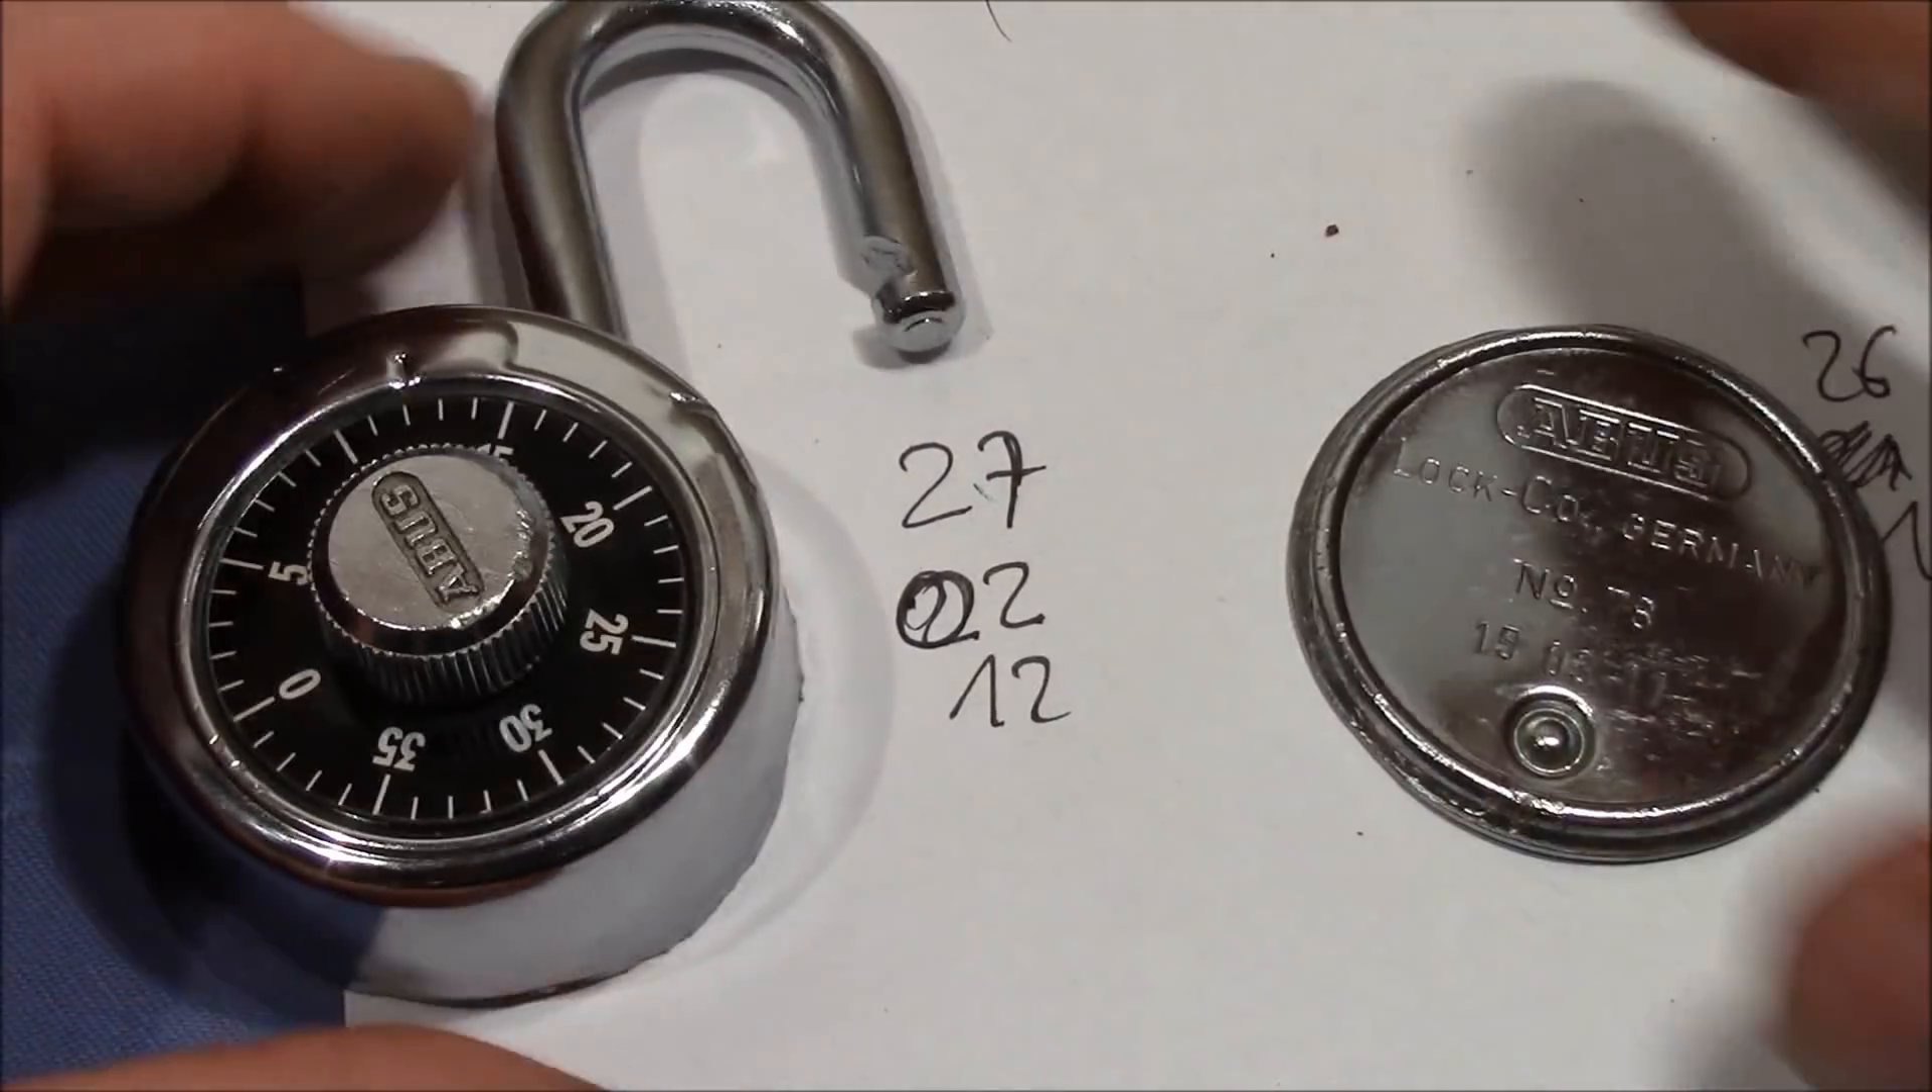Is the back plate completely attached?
No.